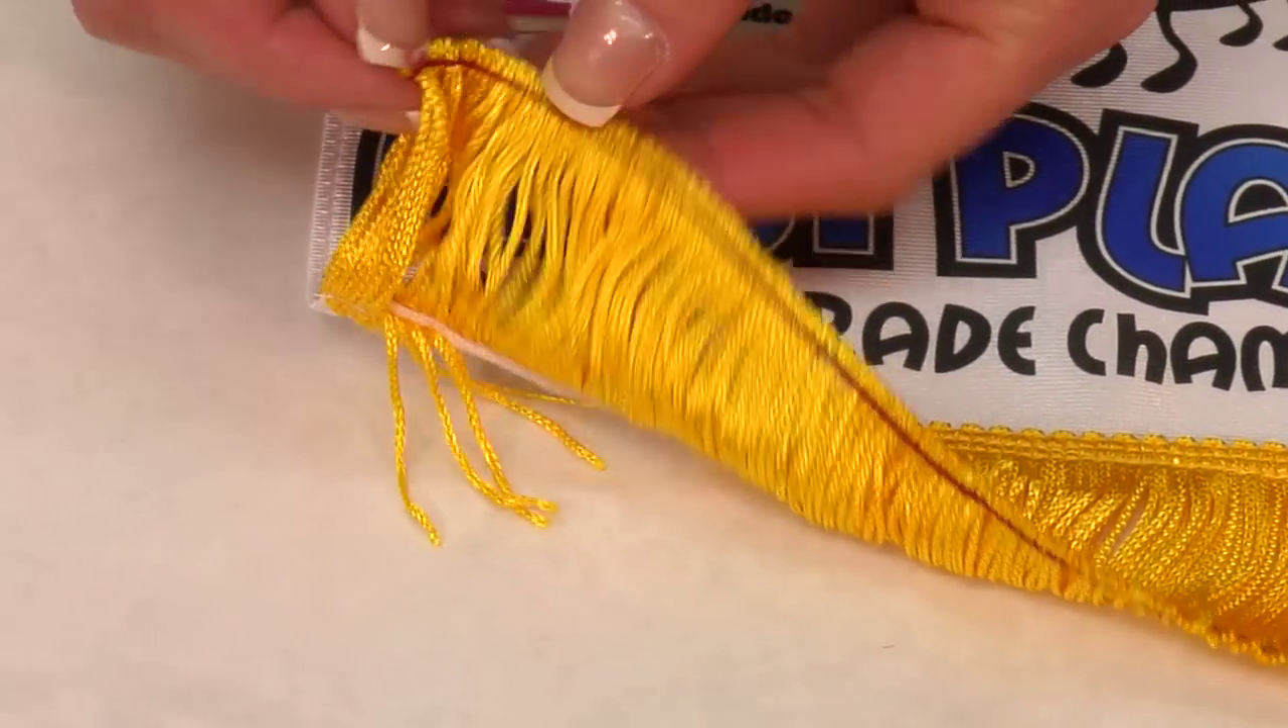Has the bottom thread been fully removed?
No.